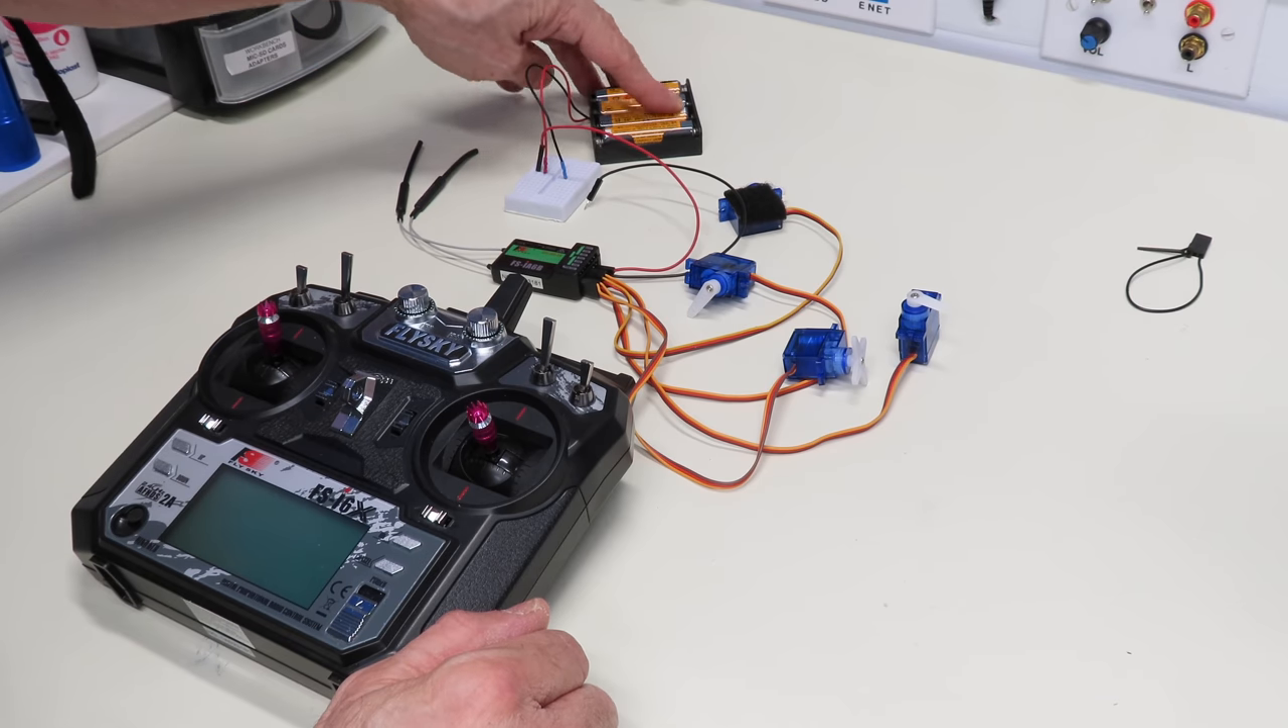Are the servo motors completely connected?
Yes.